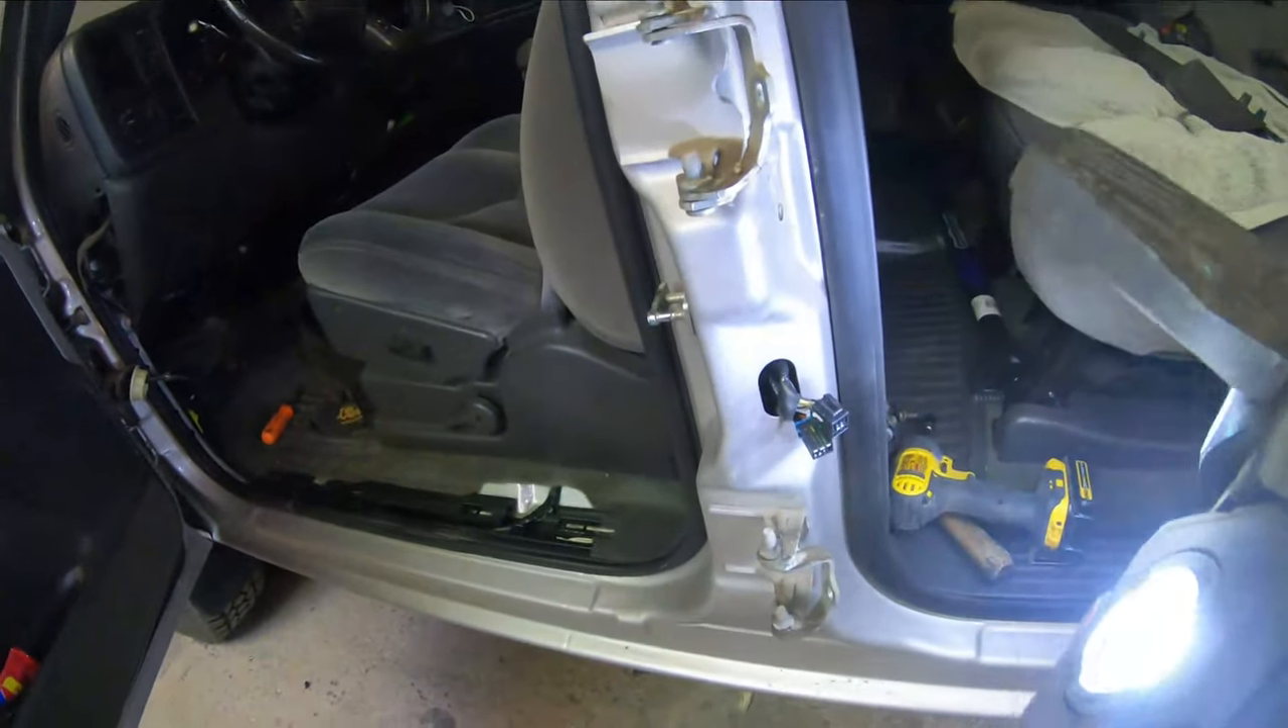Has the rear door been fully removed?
Yes.